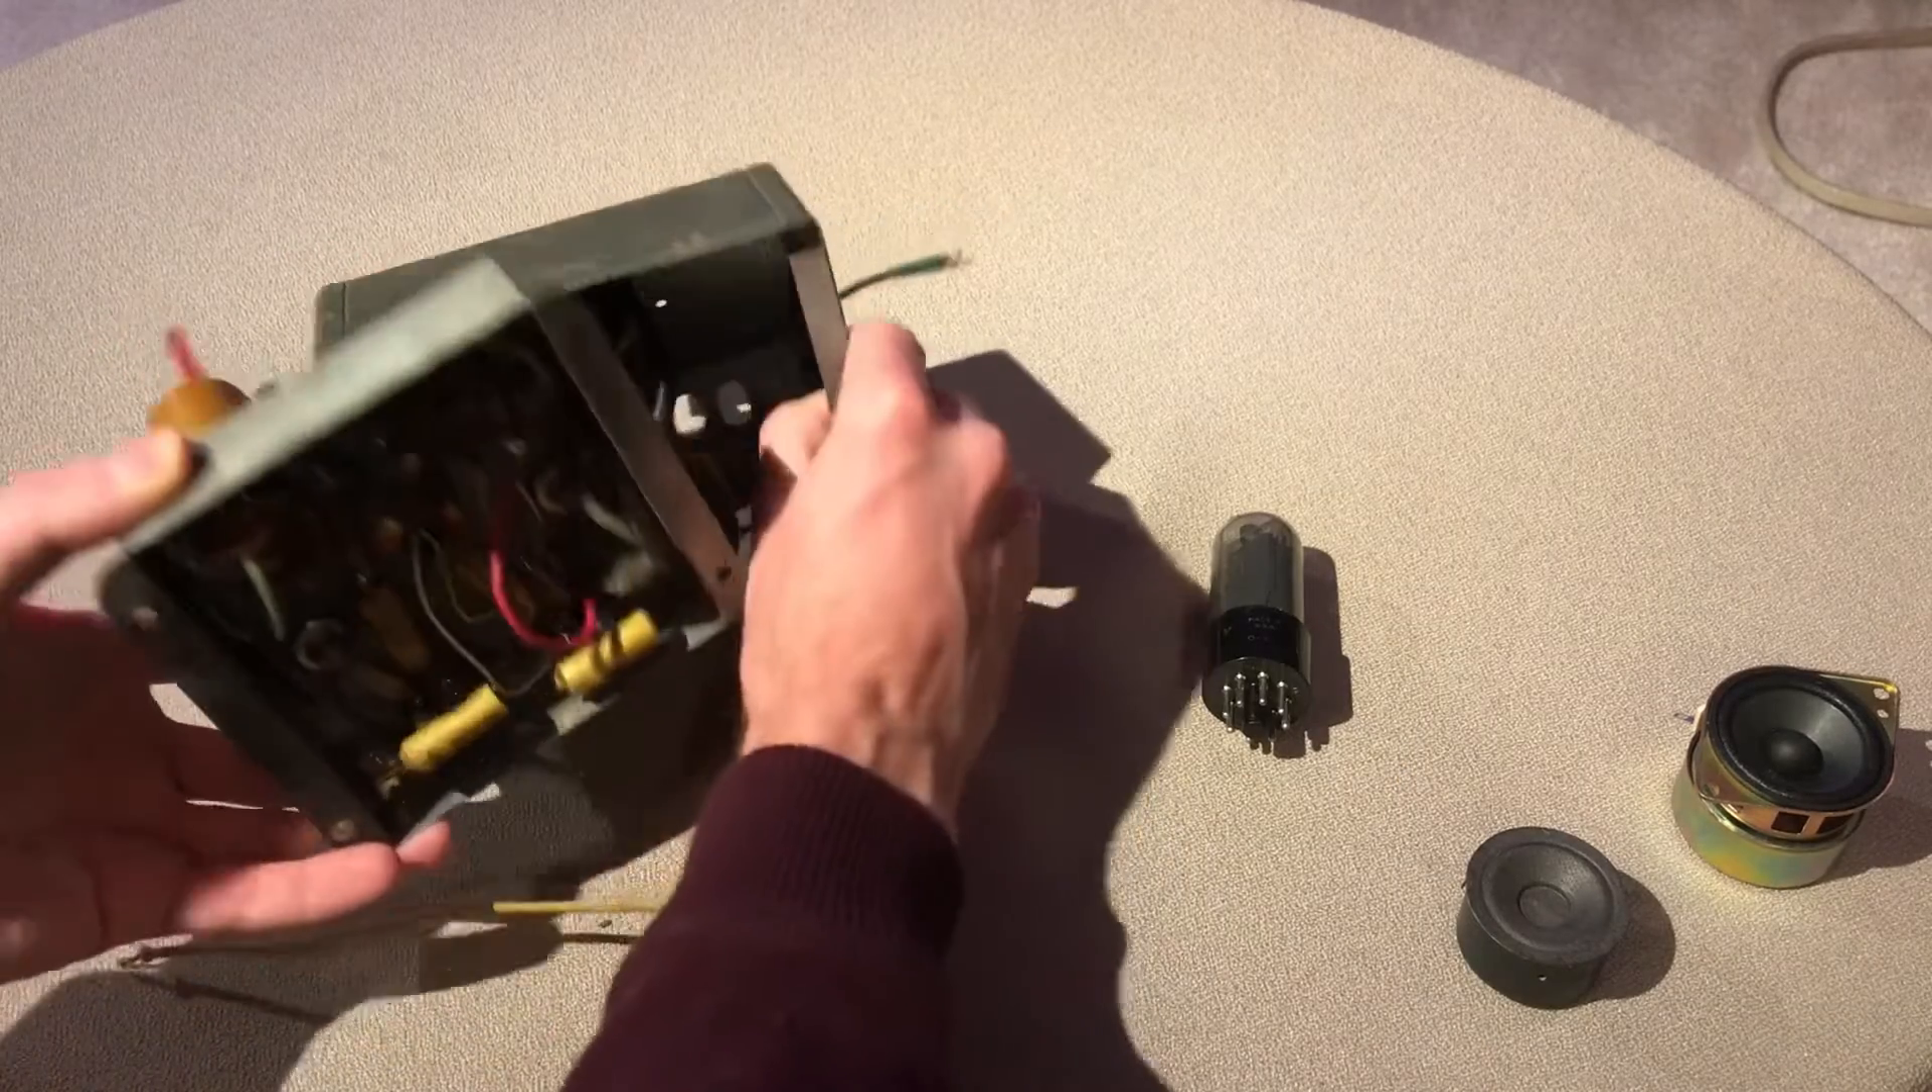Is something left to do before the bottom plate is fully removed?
No.